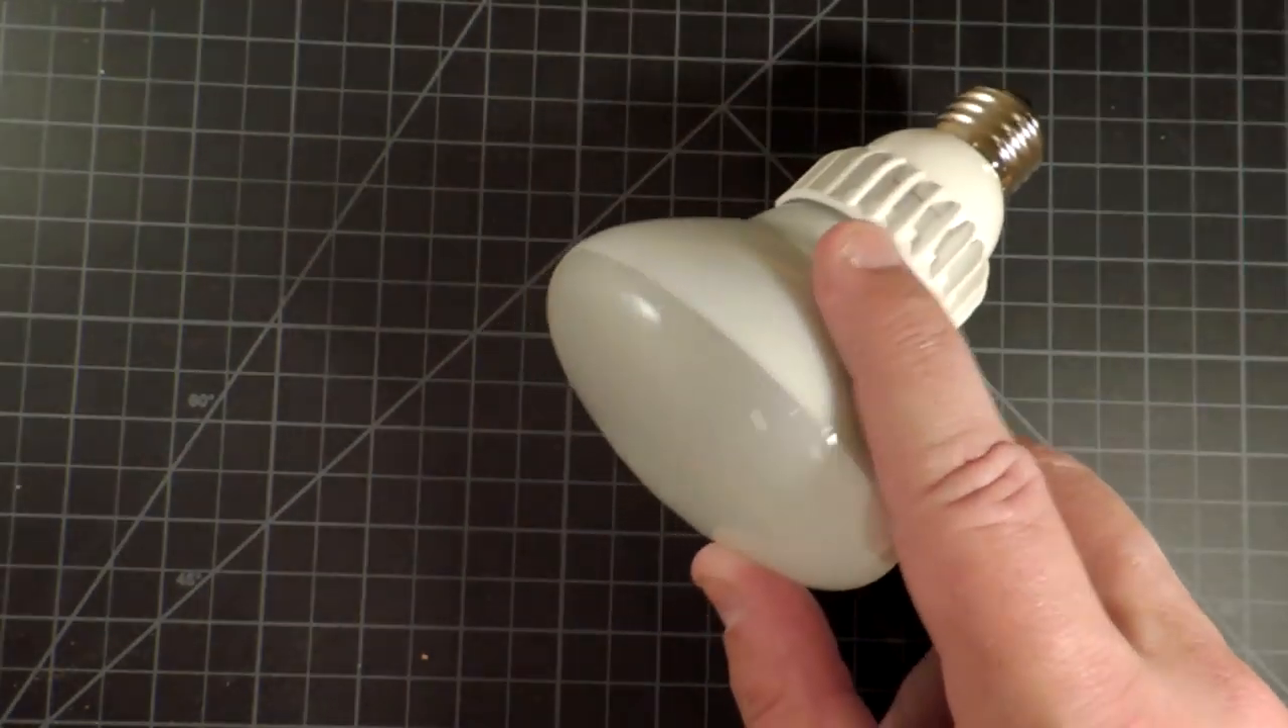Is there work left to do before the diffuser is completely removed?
Yes.